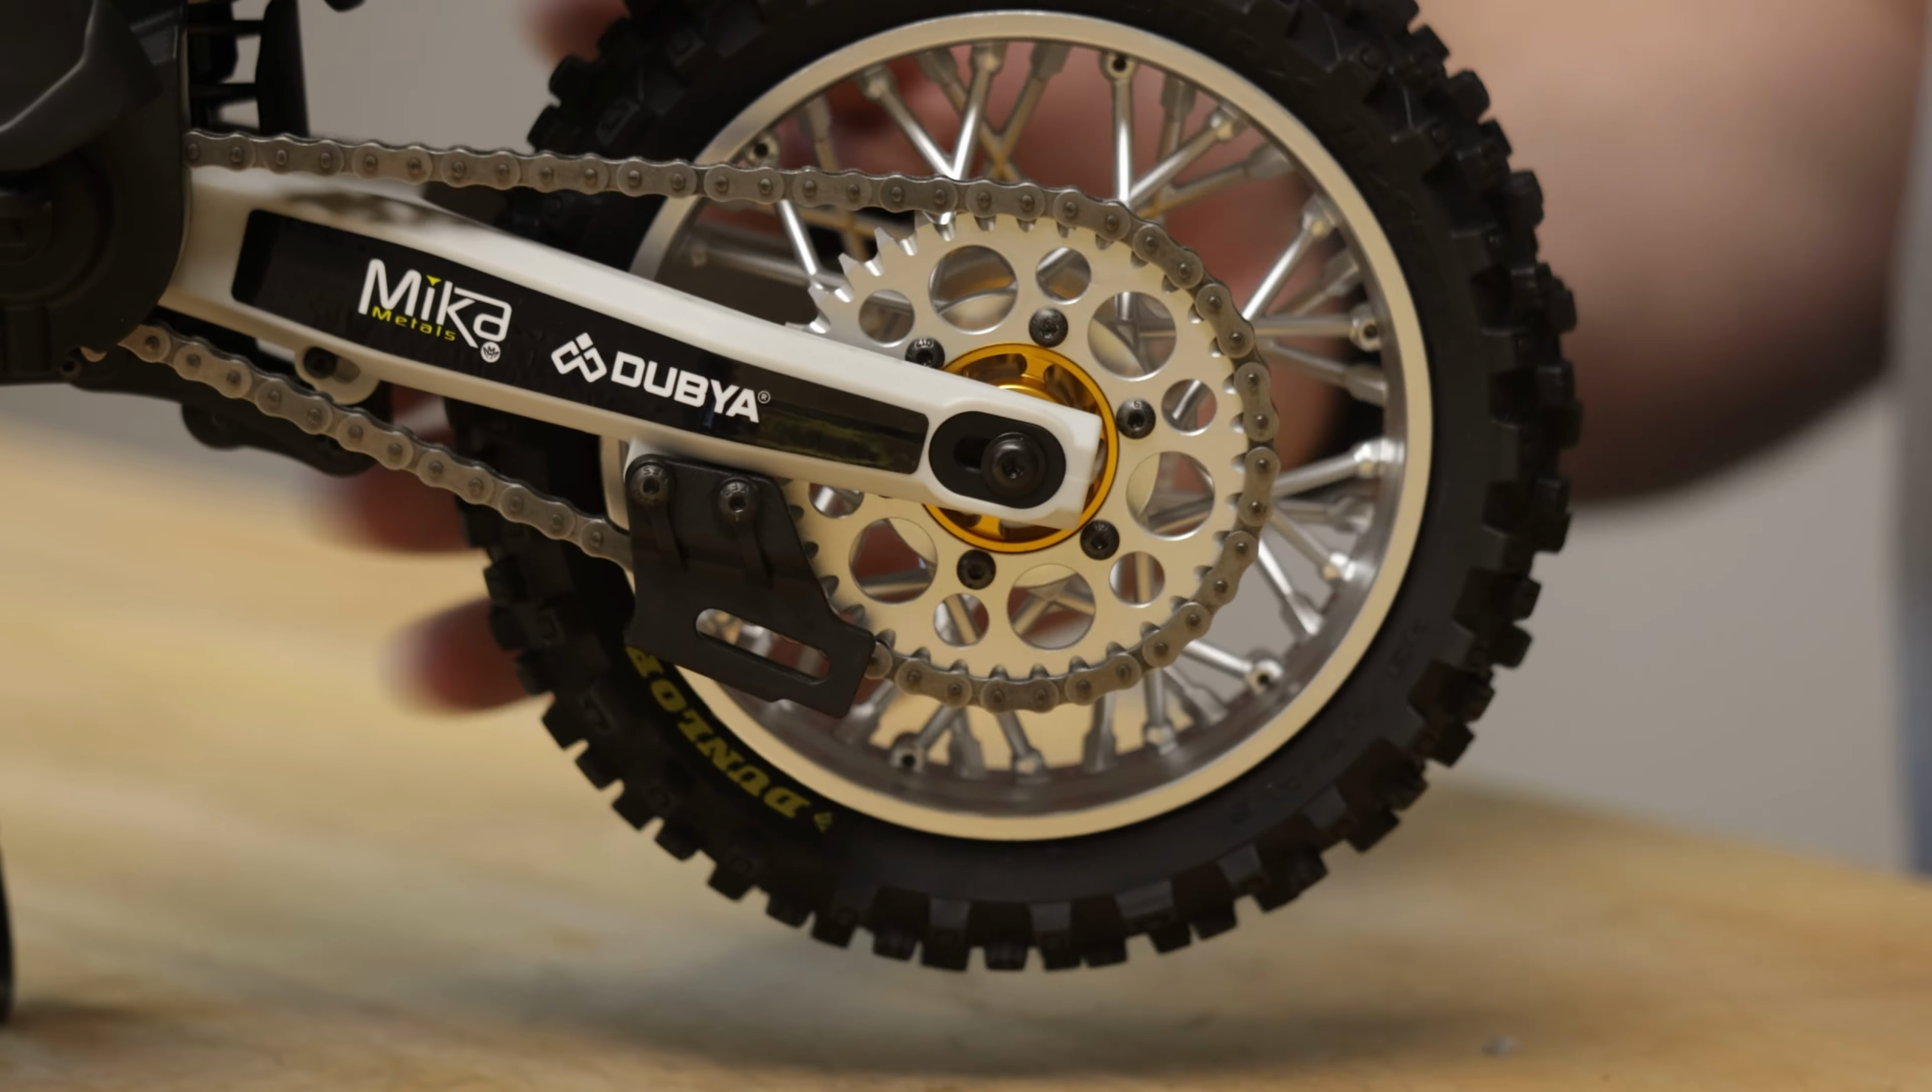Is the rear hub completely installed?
Yes.